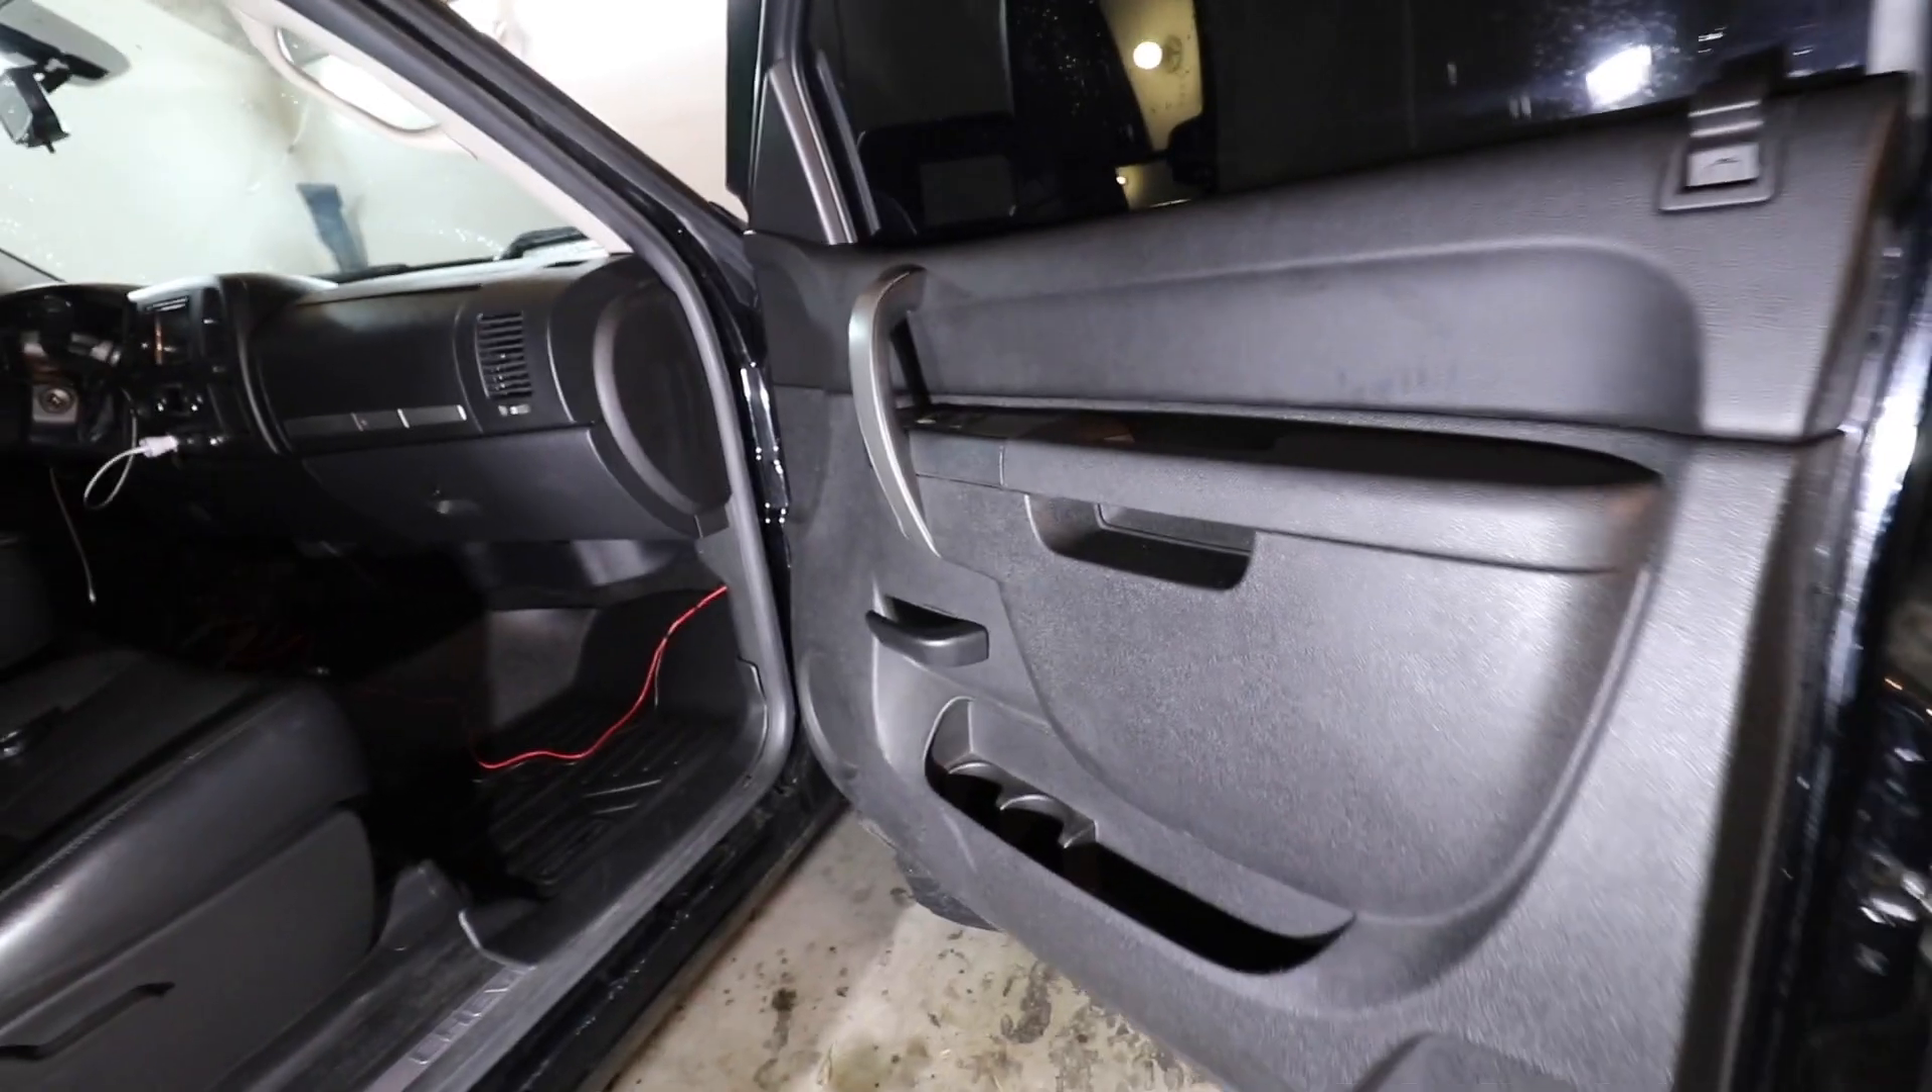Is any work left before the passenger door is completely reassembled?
No.